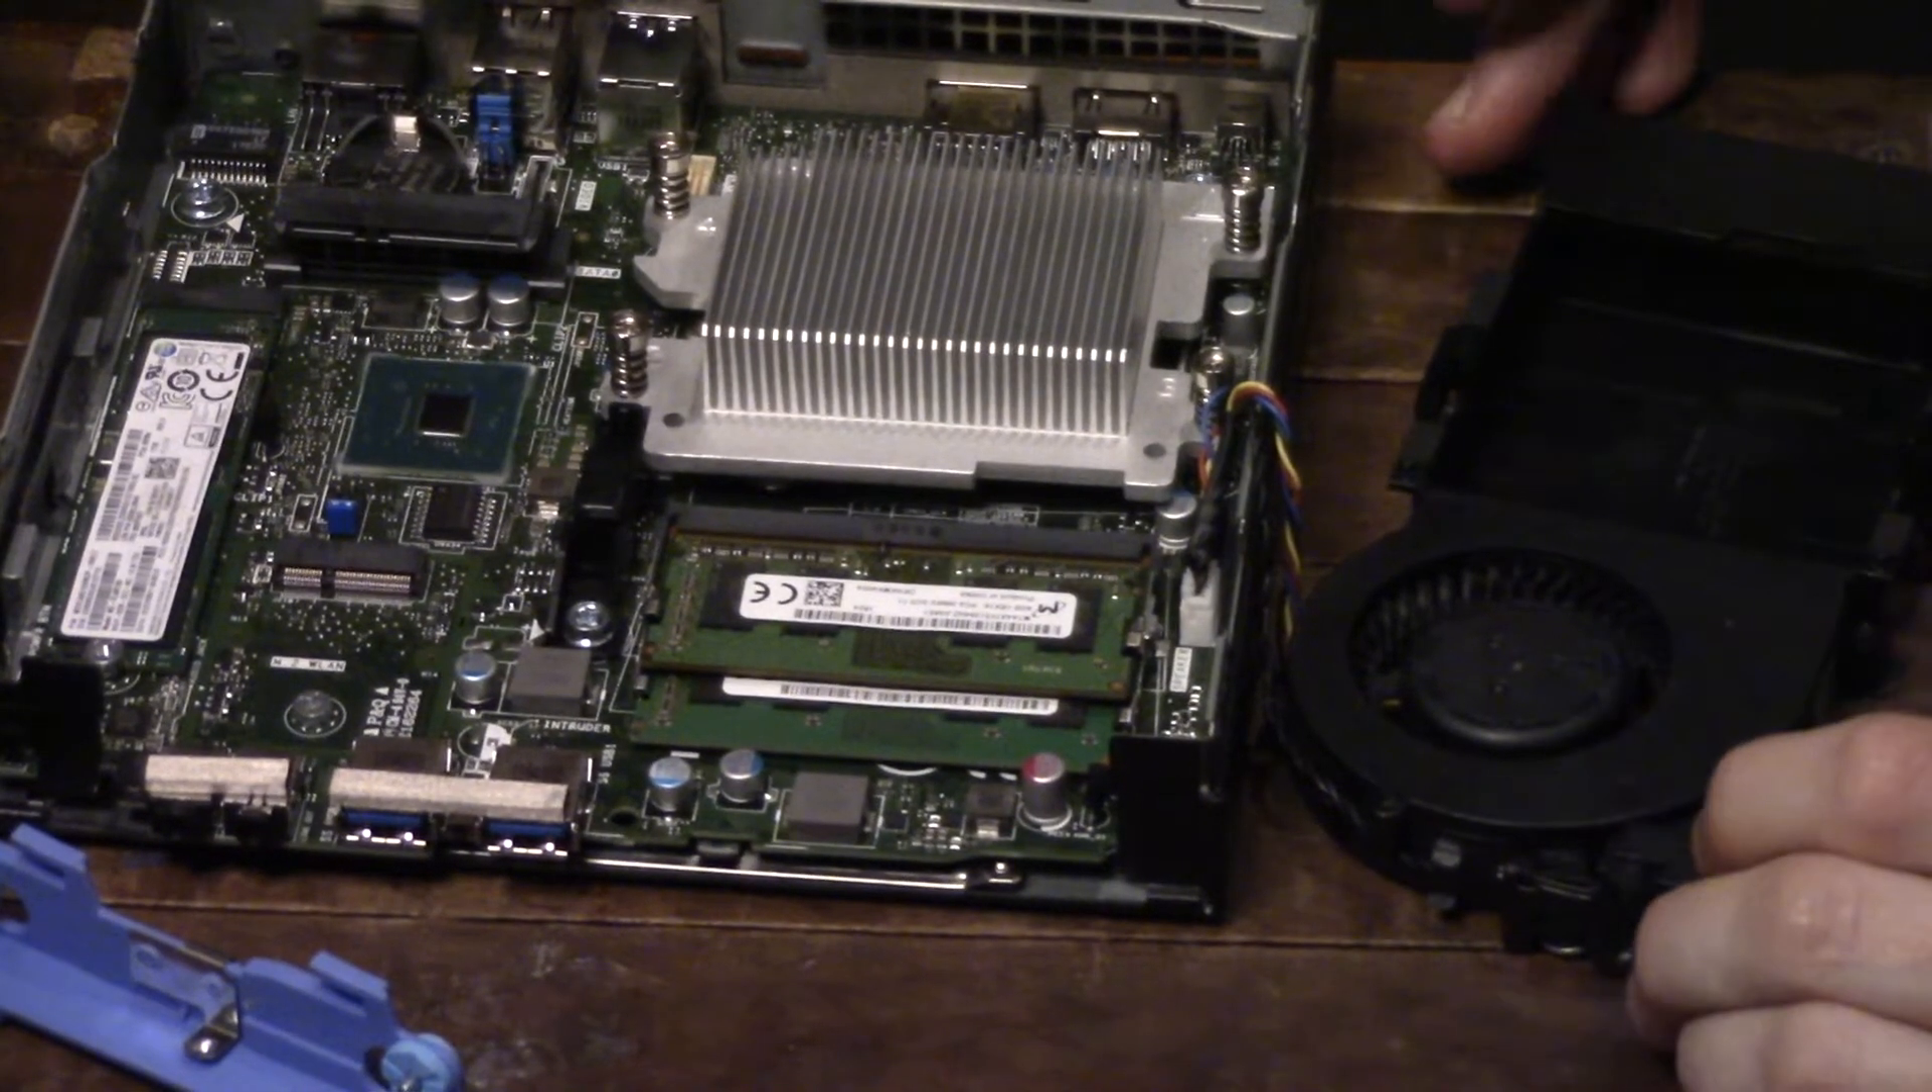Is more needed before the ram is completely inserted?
No.